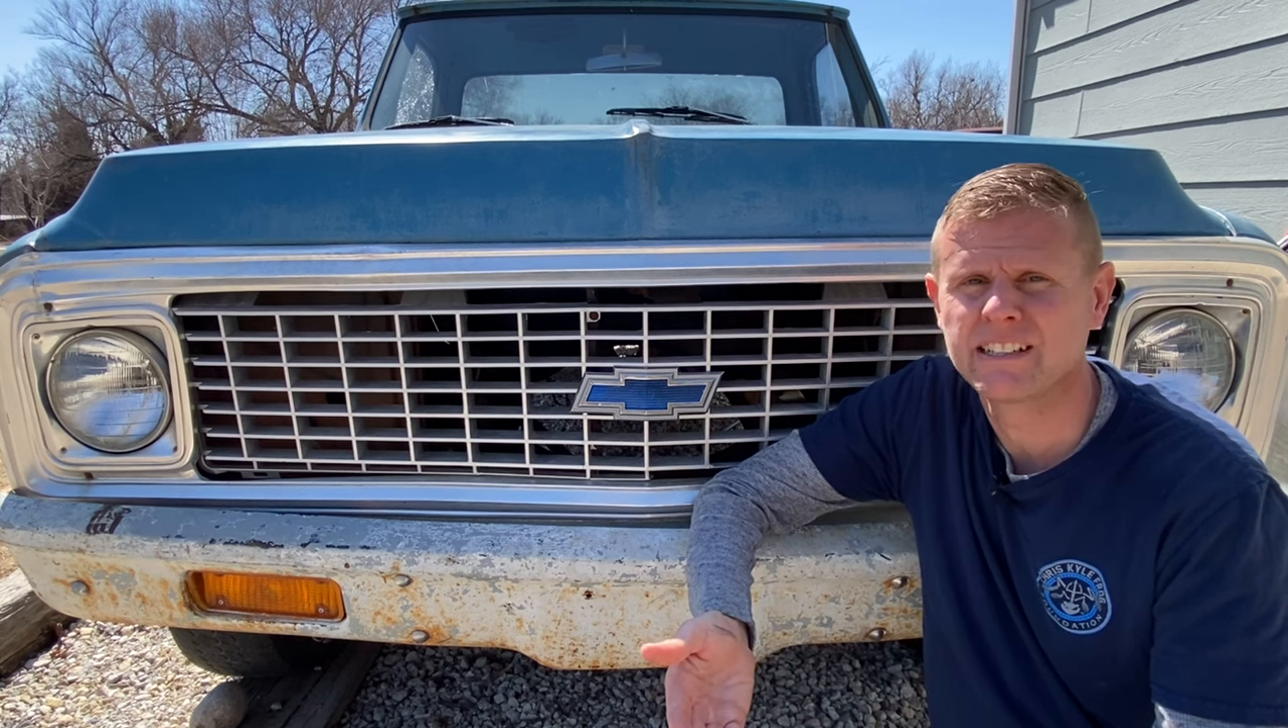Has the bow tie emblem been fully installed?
Yes.